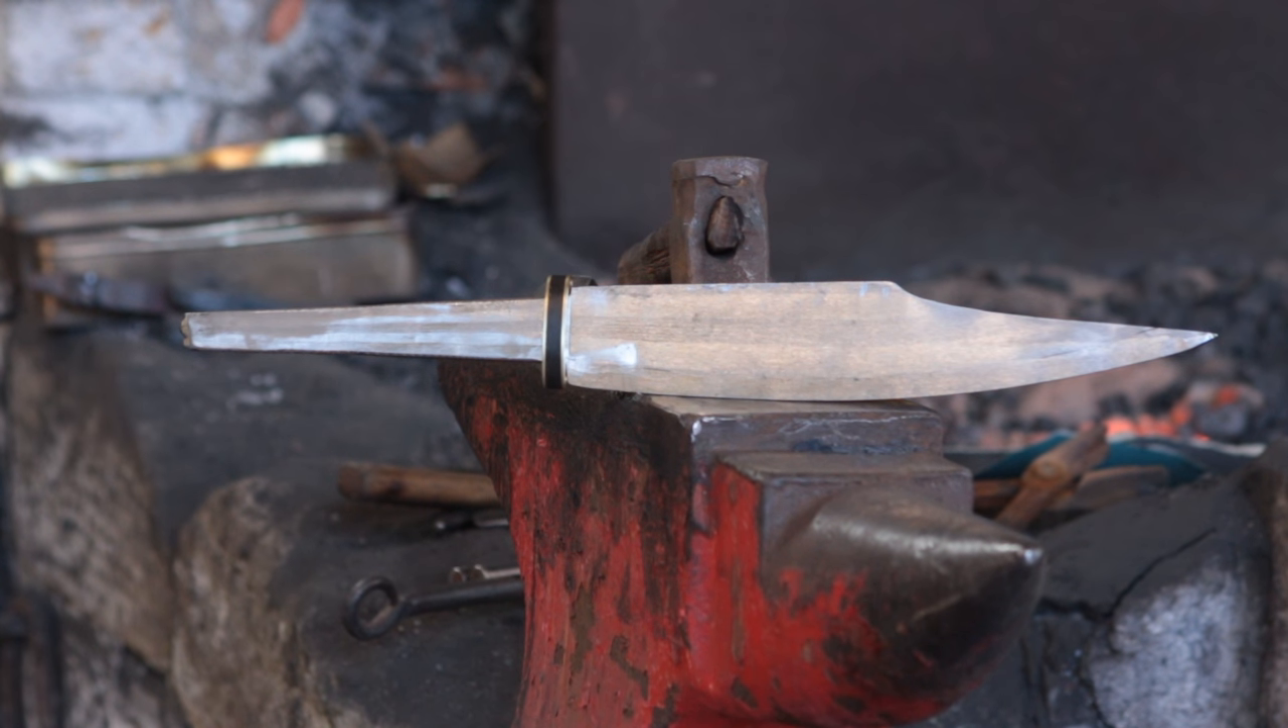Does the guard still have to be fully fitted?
No.